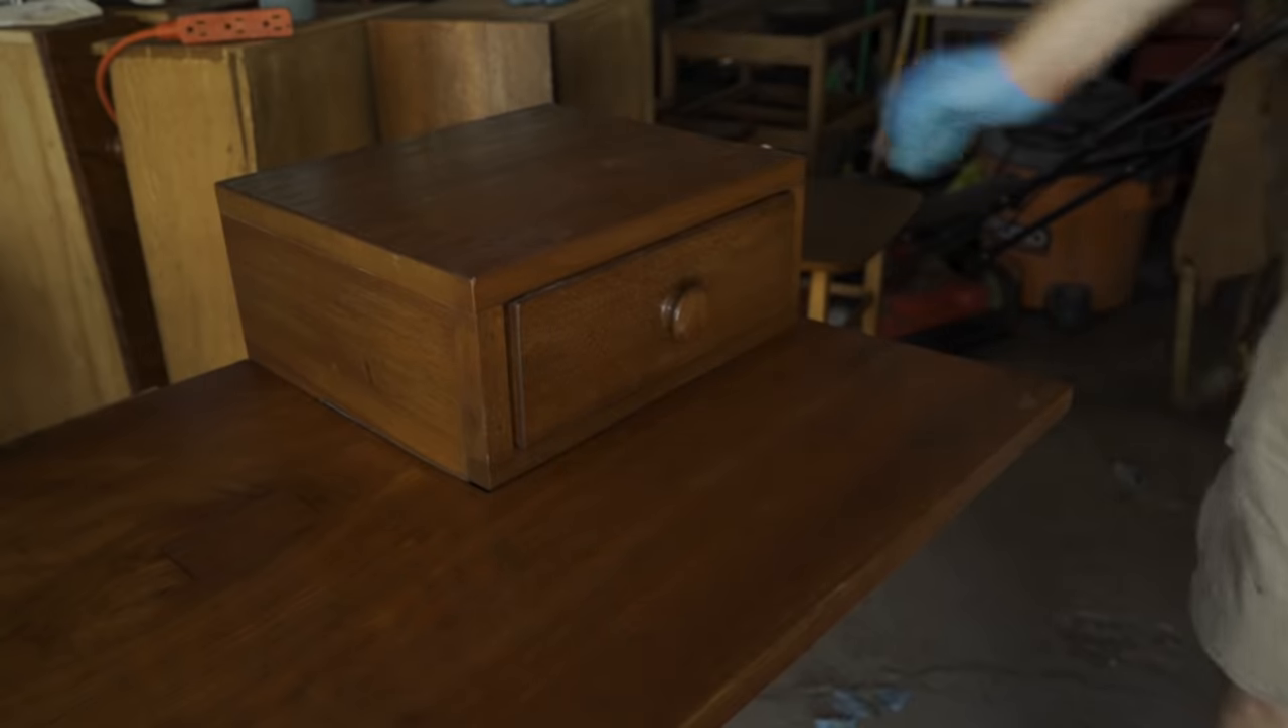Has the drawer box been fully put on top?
Yes.